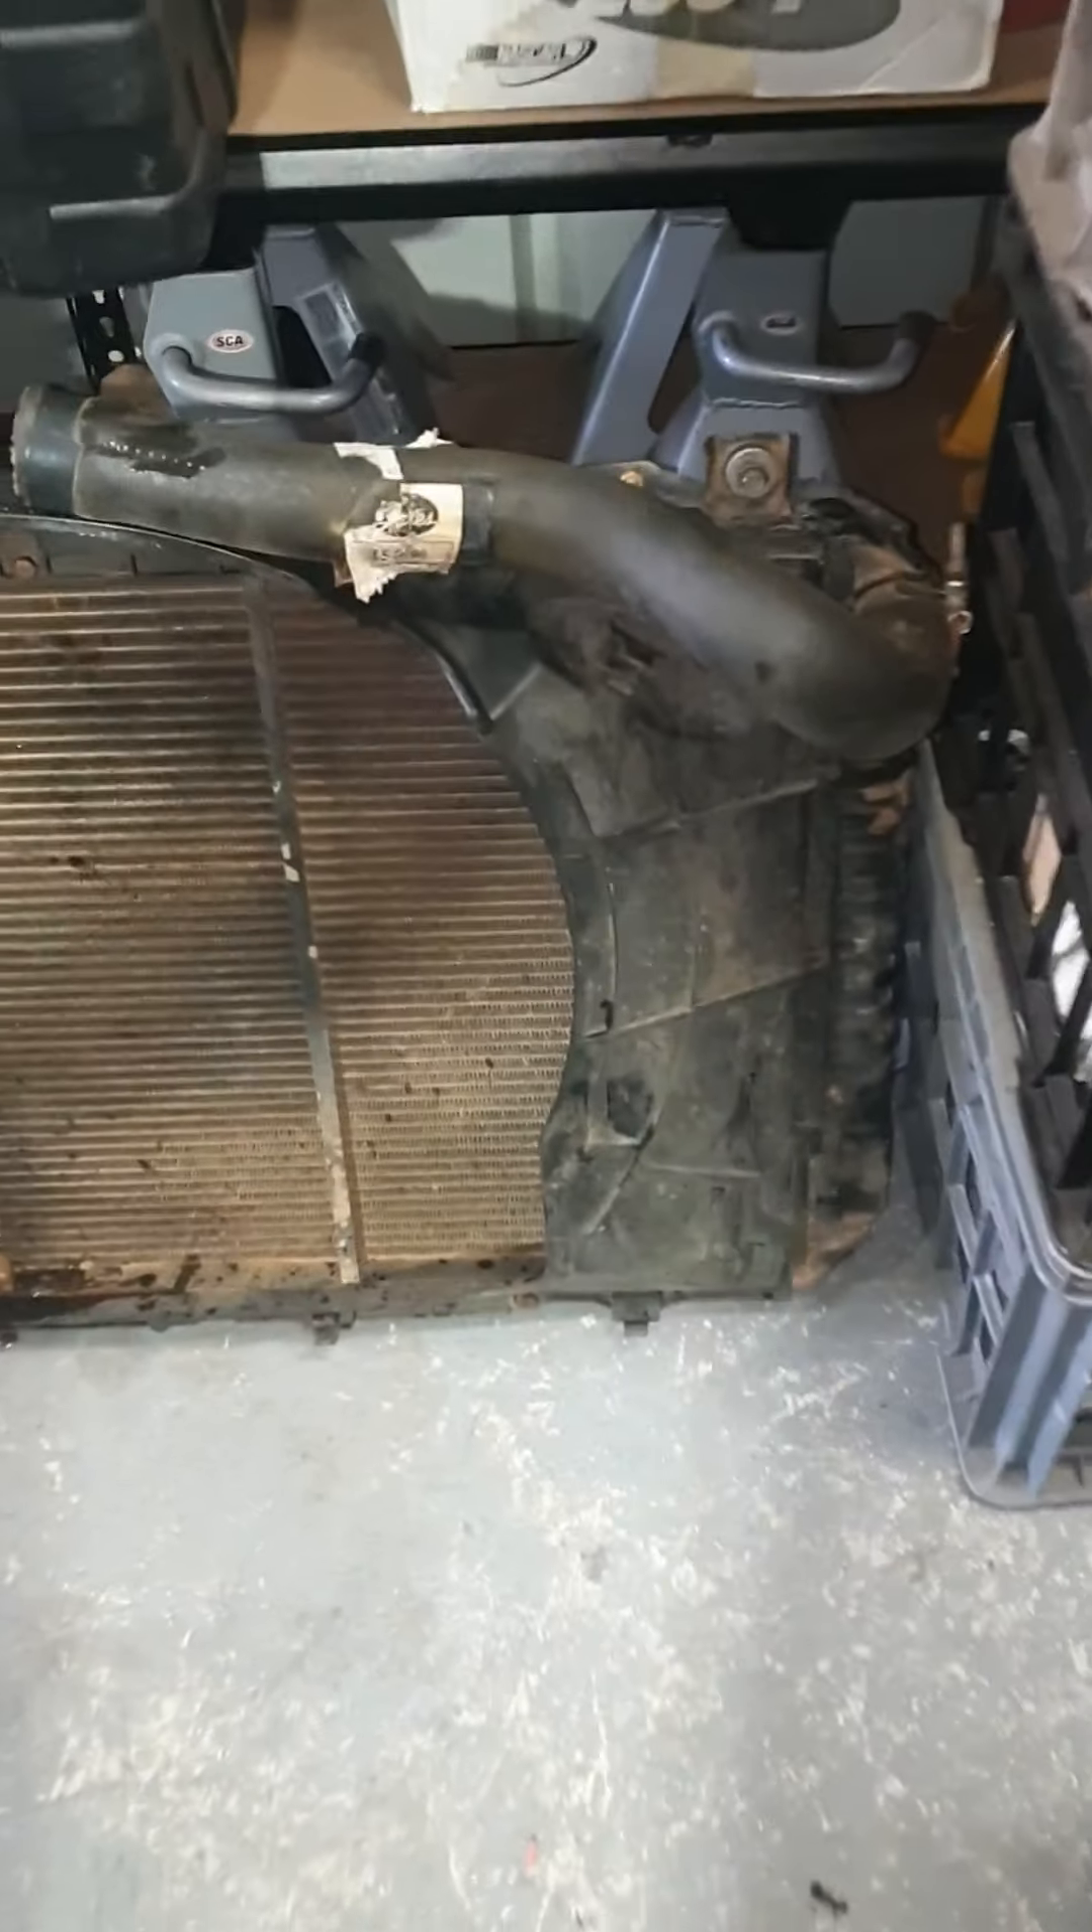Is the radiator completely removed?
Yes.